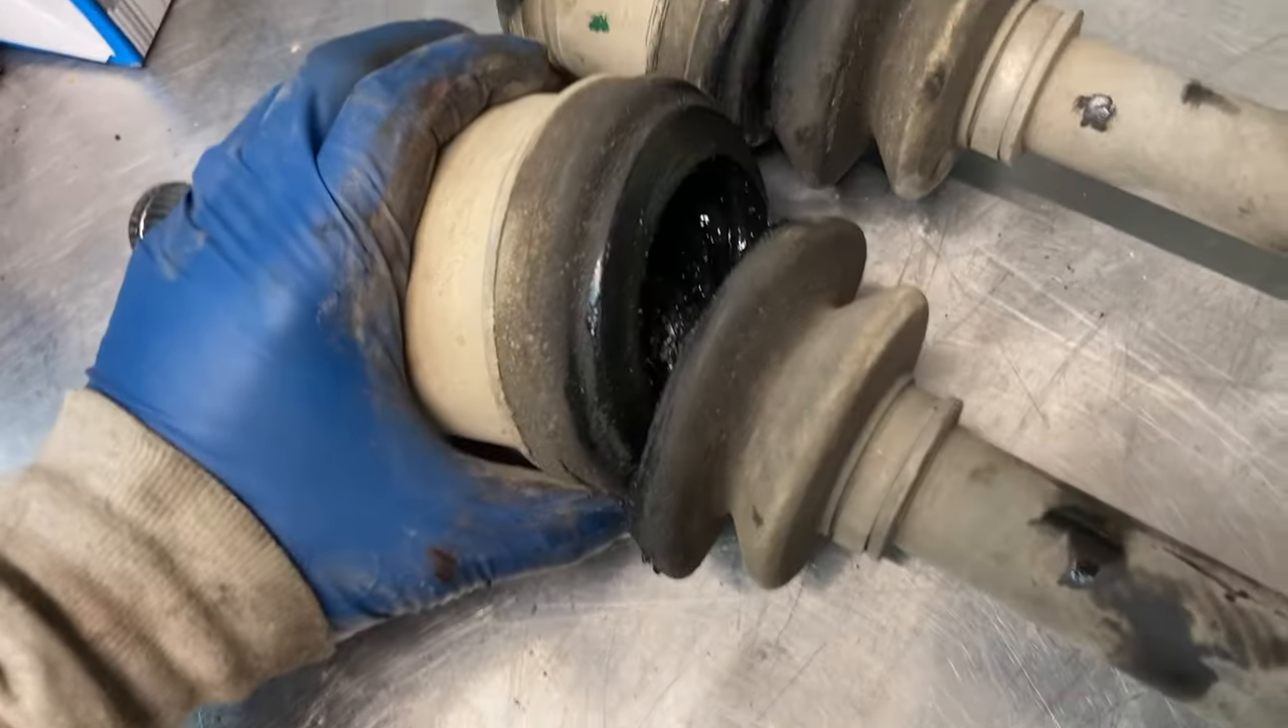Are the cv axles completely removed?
Yes.